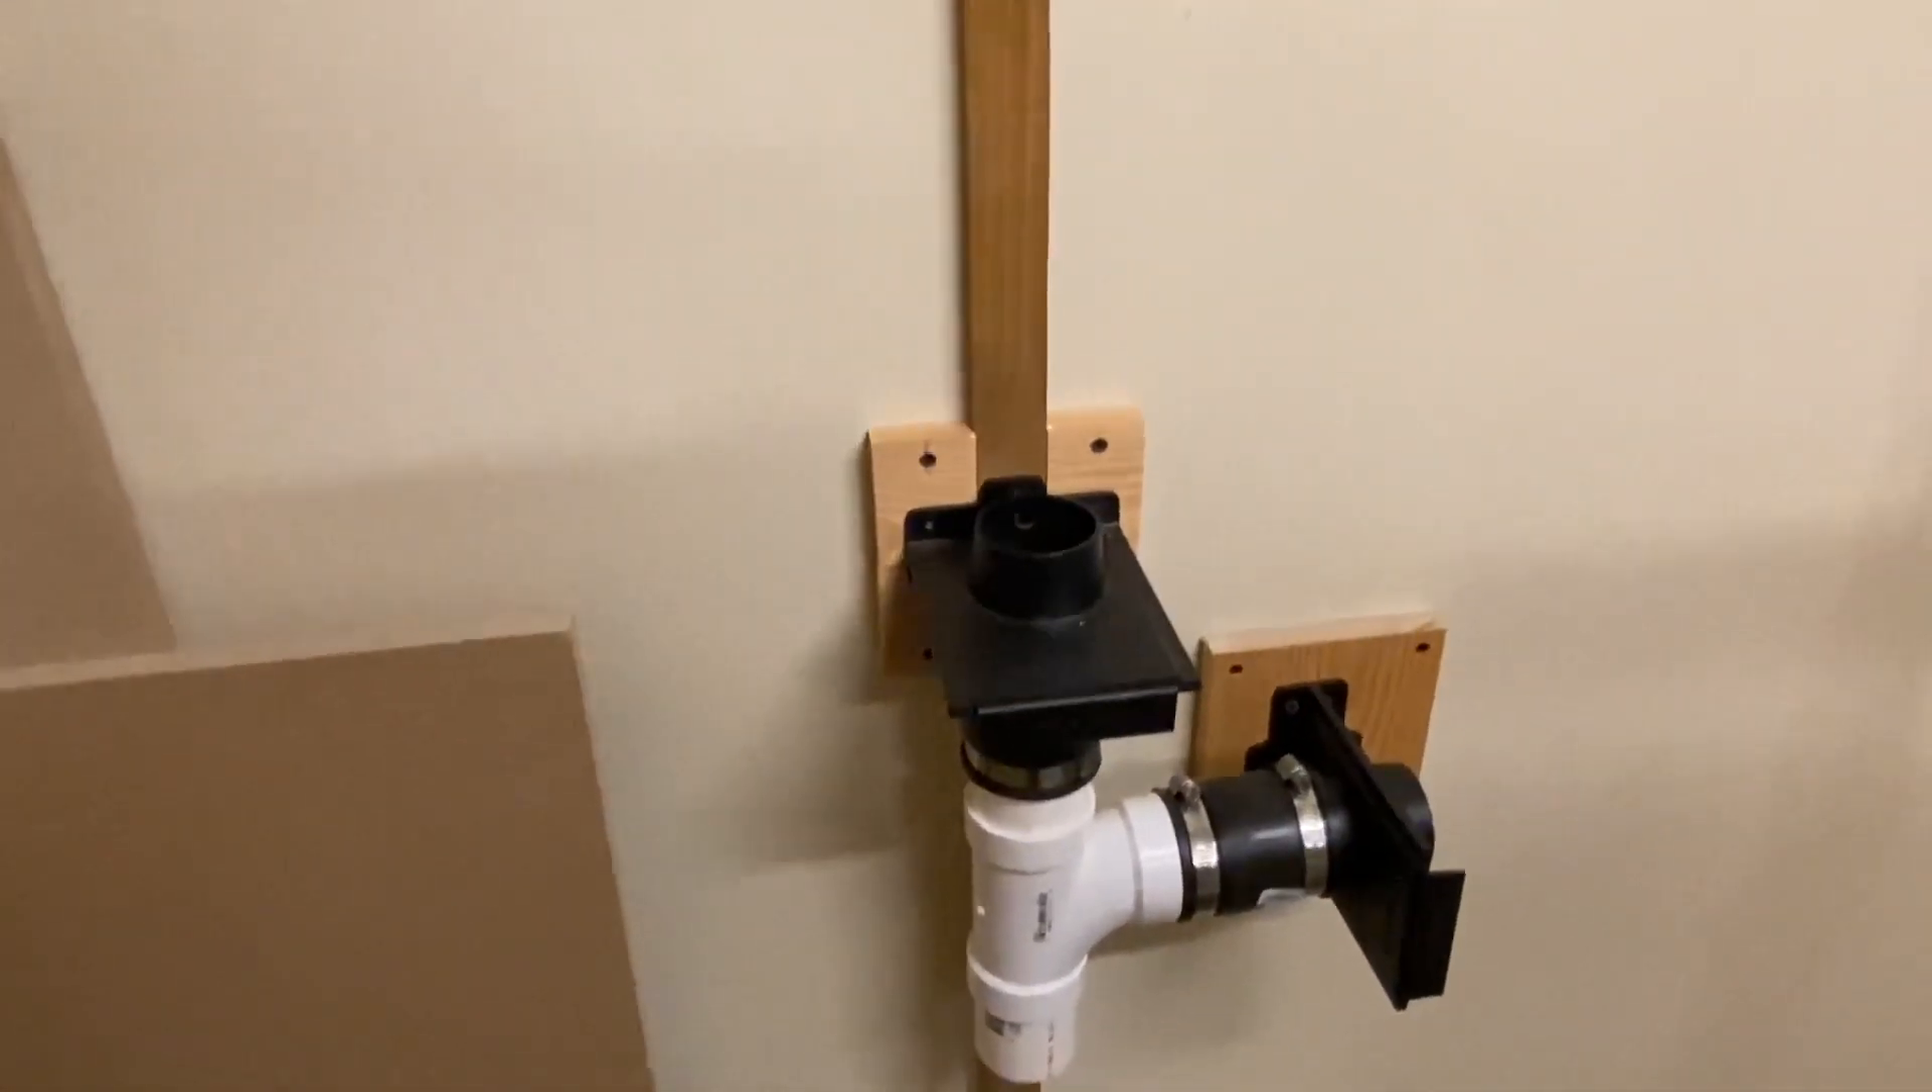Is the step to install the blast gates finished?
Yes.